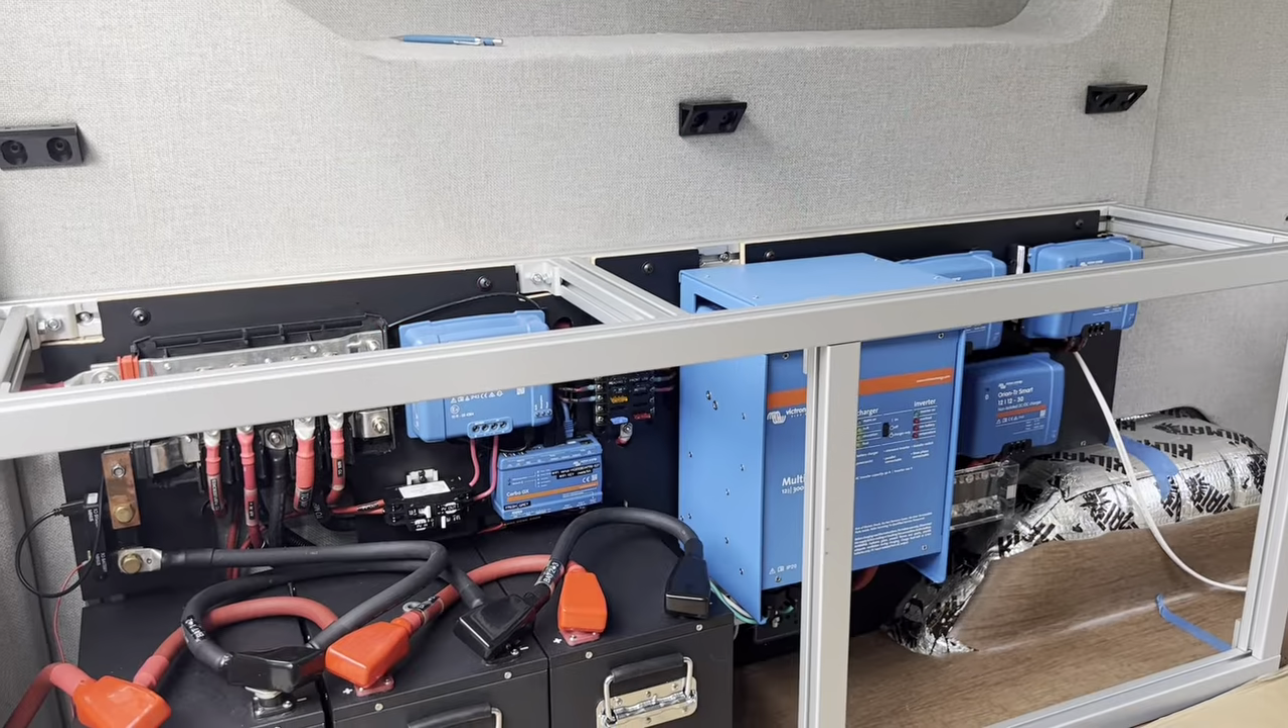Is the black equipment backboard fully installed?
Yes.